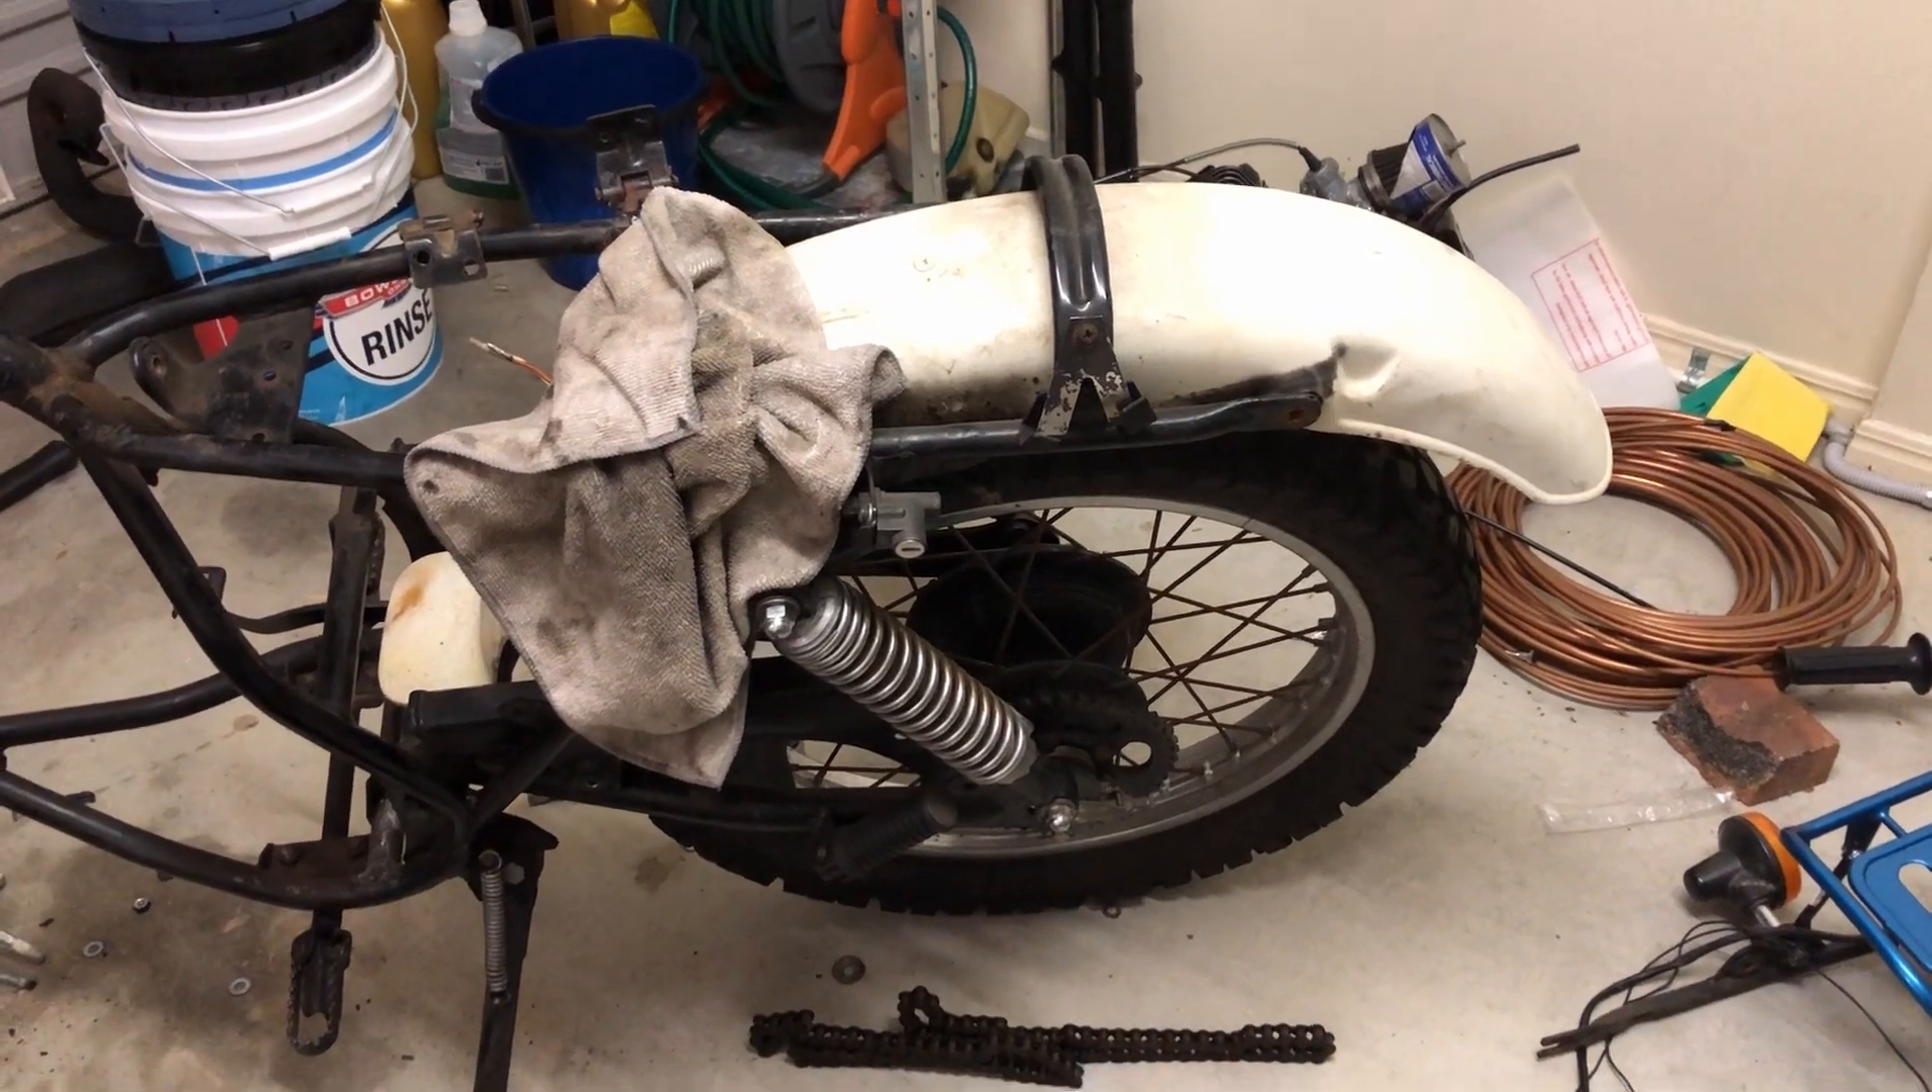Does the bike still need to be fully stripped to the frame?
Yes.